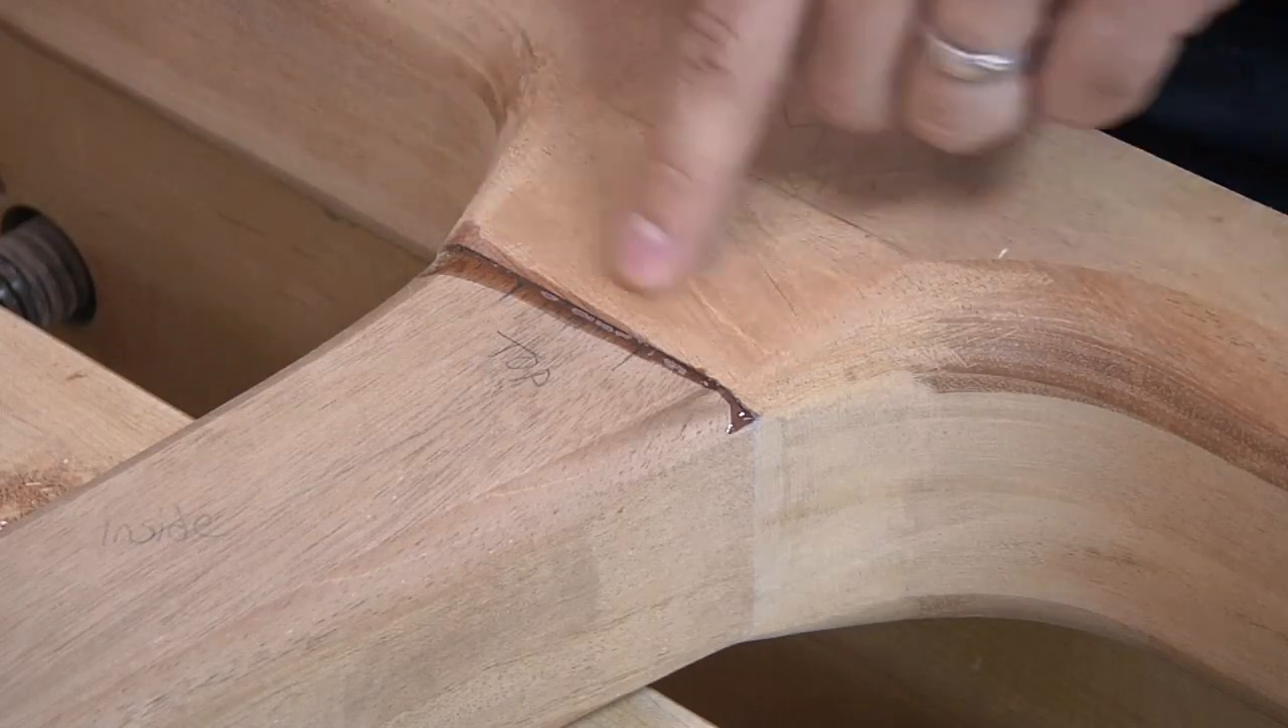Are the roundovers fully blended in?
No.